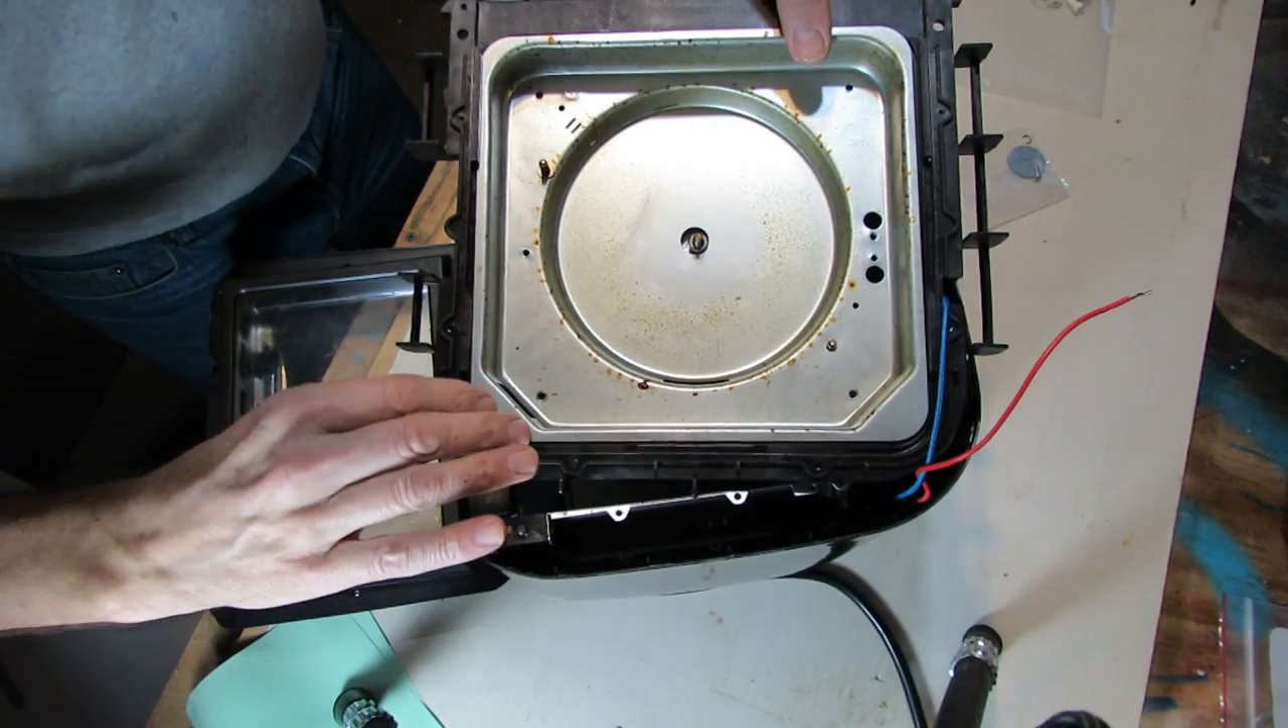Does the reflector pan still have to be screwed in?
Yes.